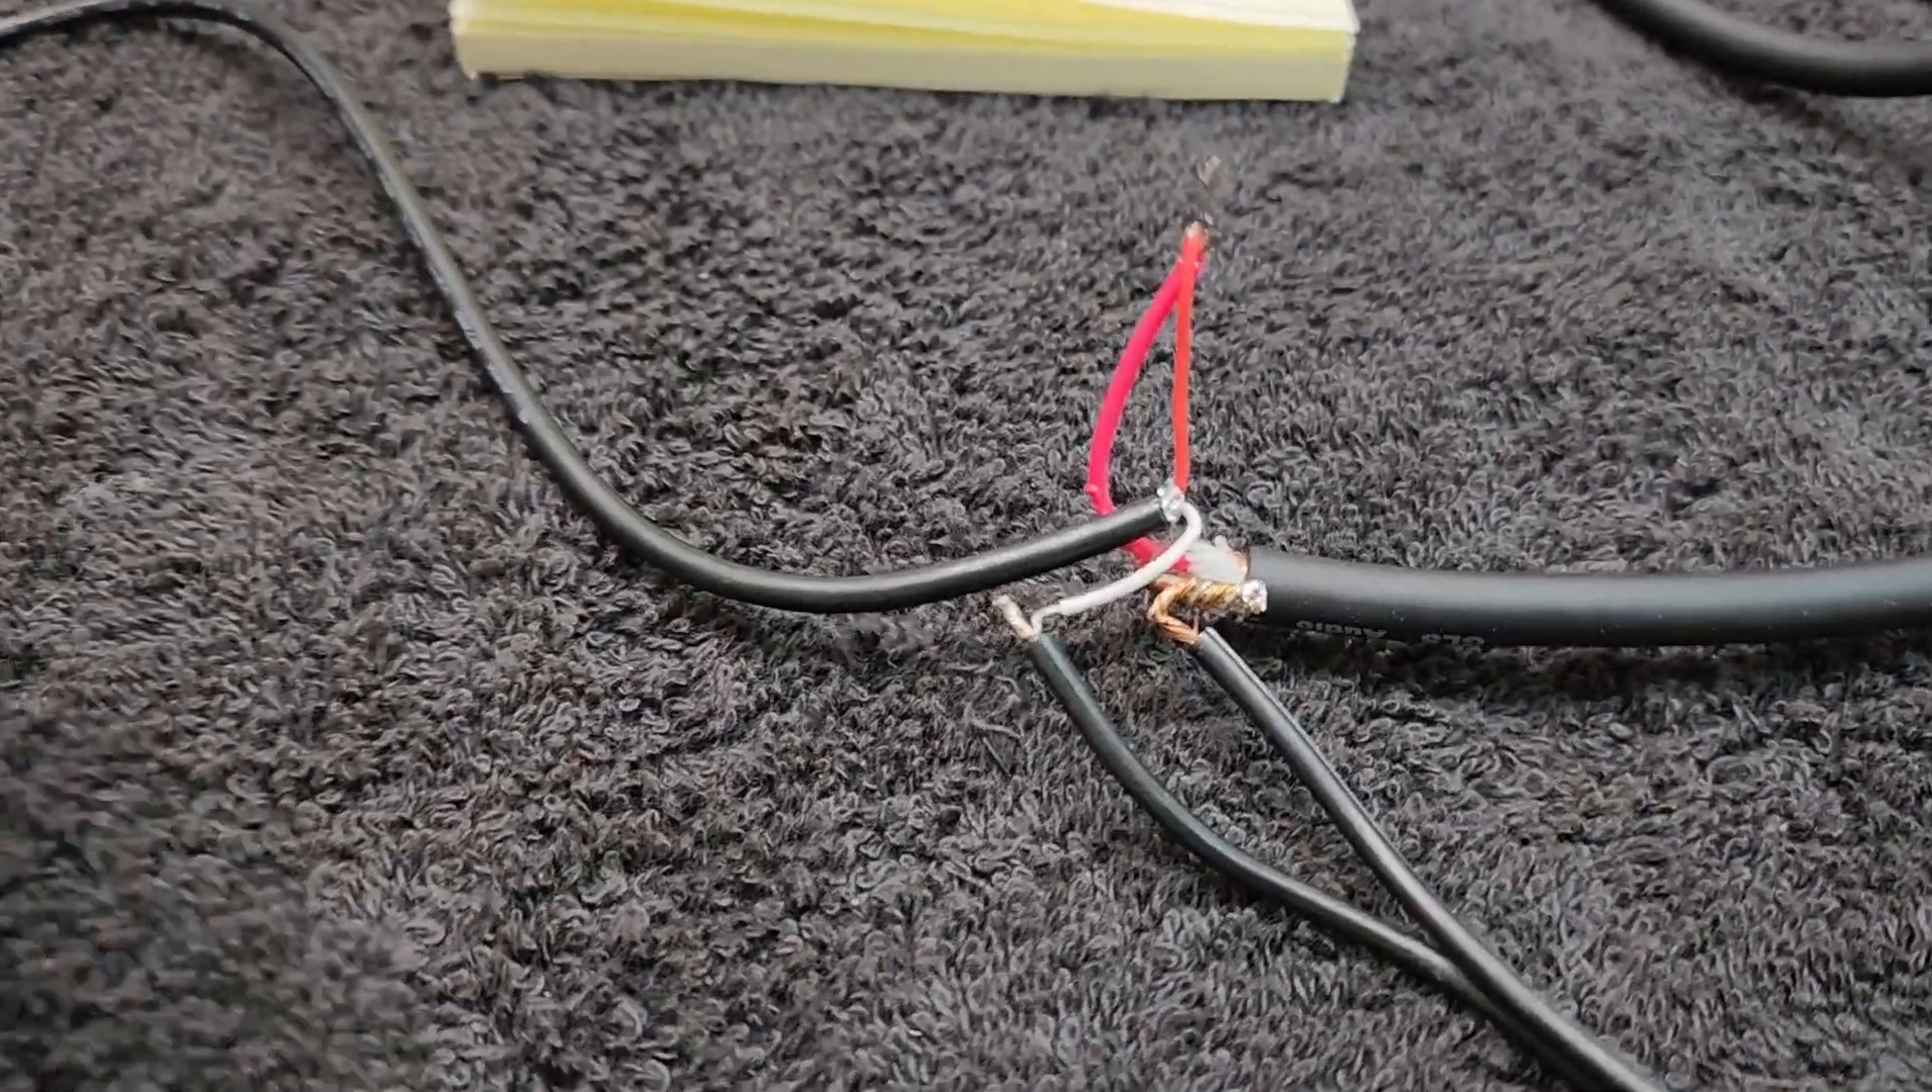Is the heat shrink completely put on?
No.